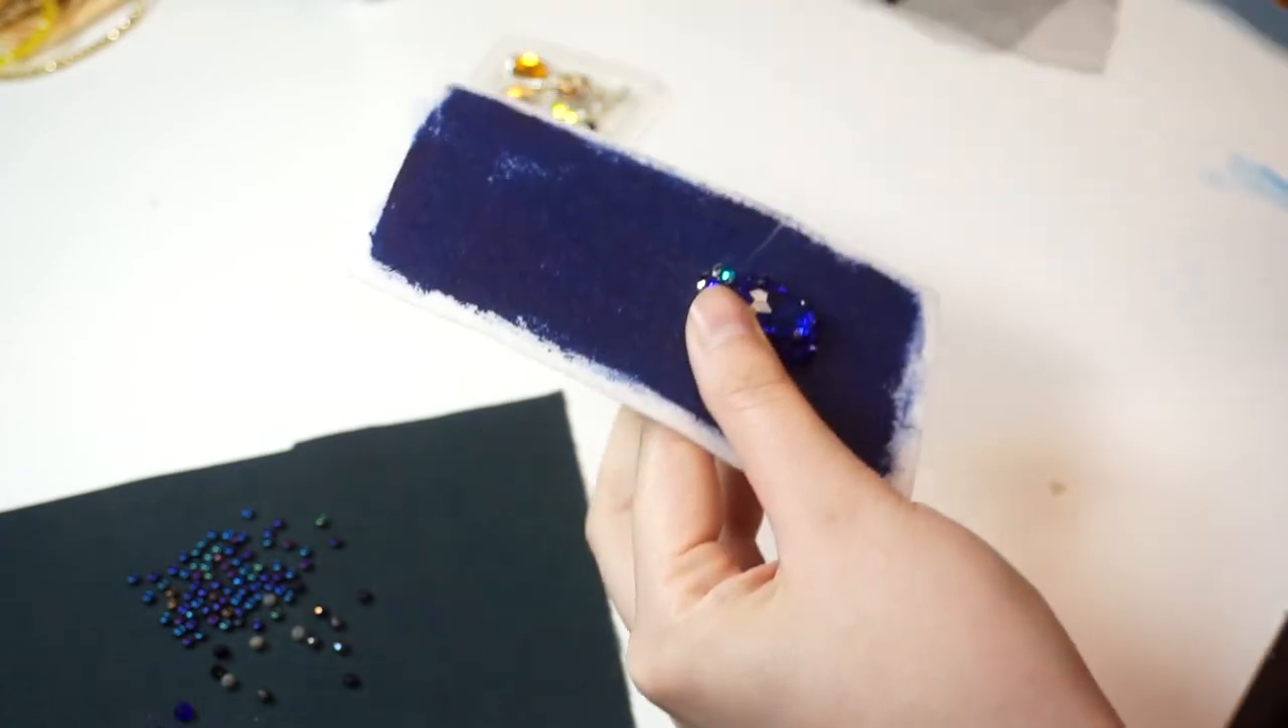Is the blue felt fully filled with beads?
No.